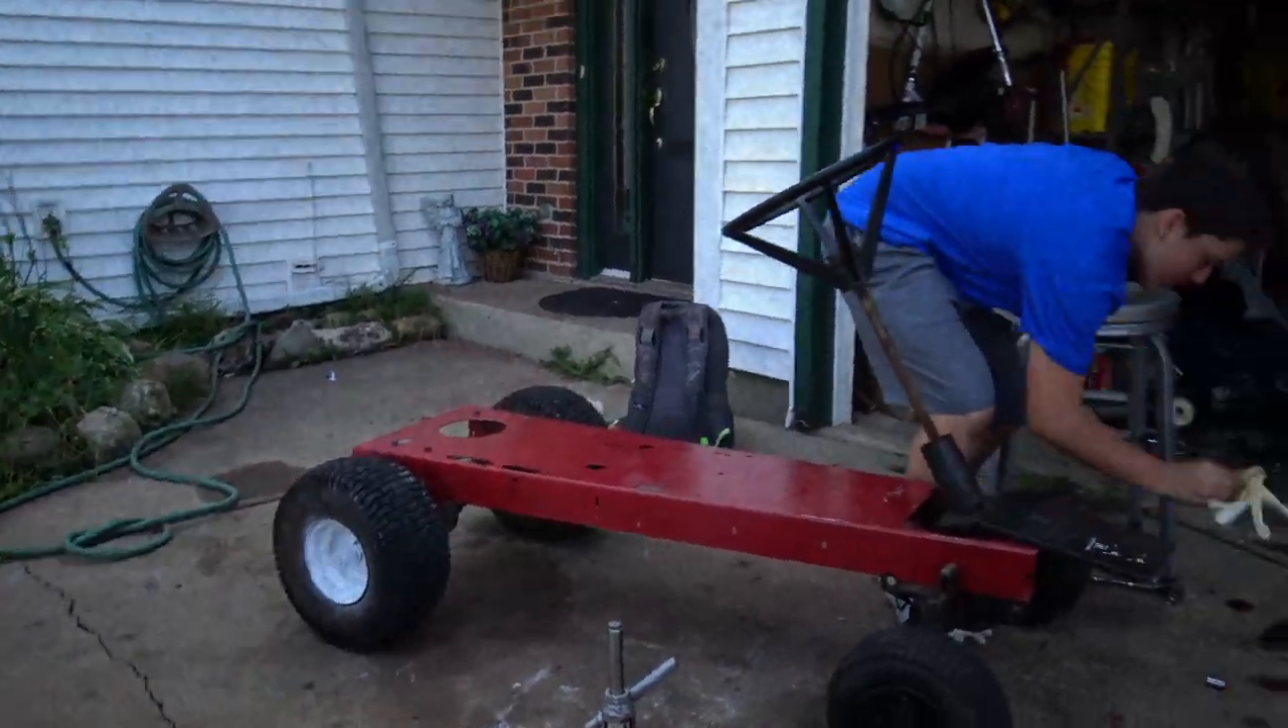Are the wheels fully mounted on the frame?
Yes.